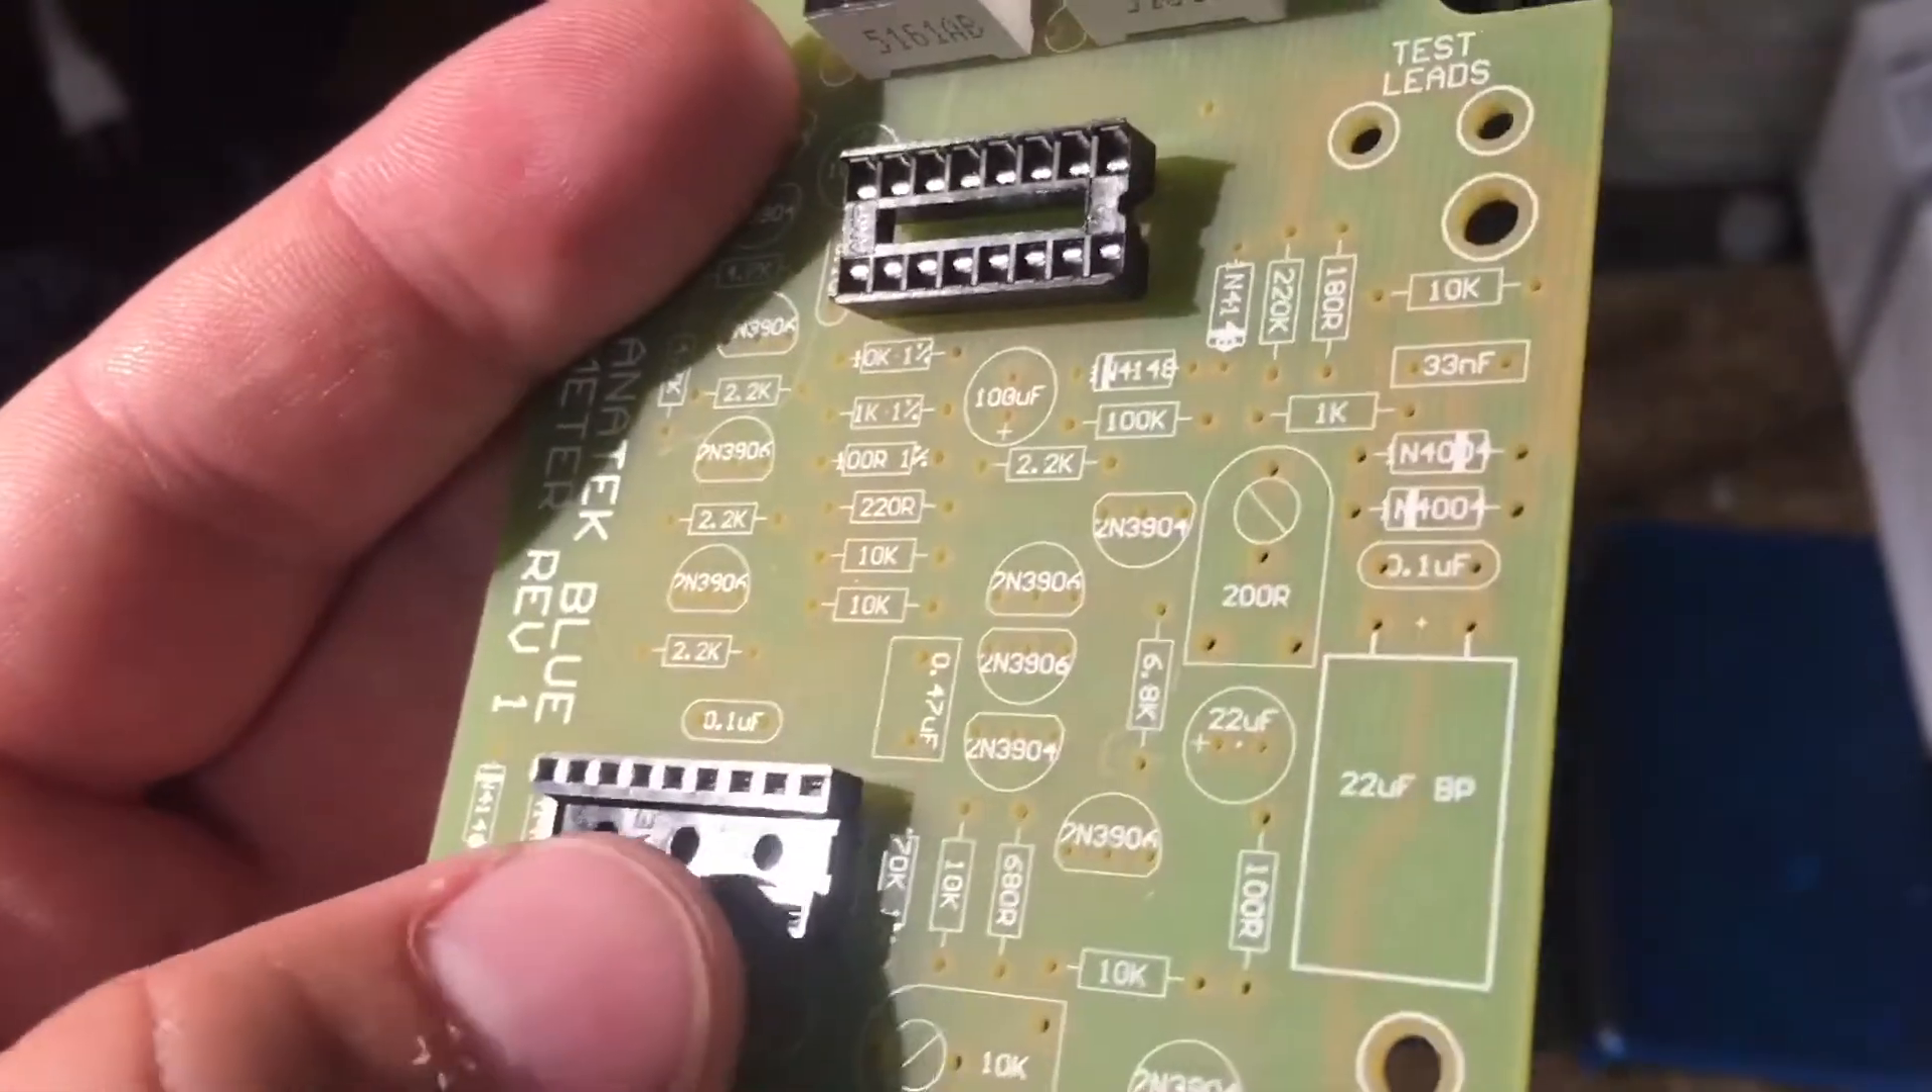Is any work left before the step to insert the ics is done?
Yes.